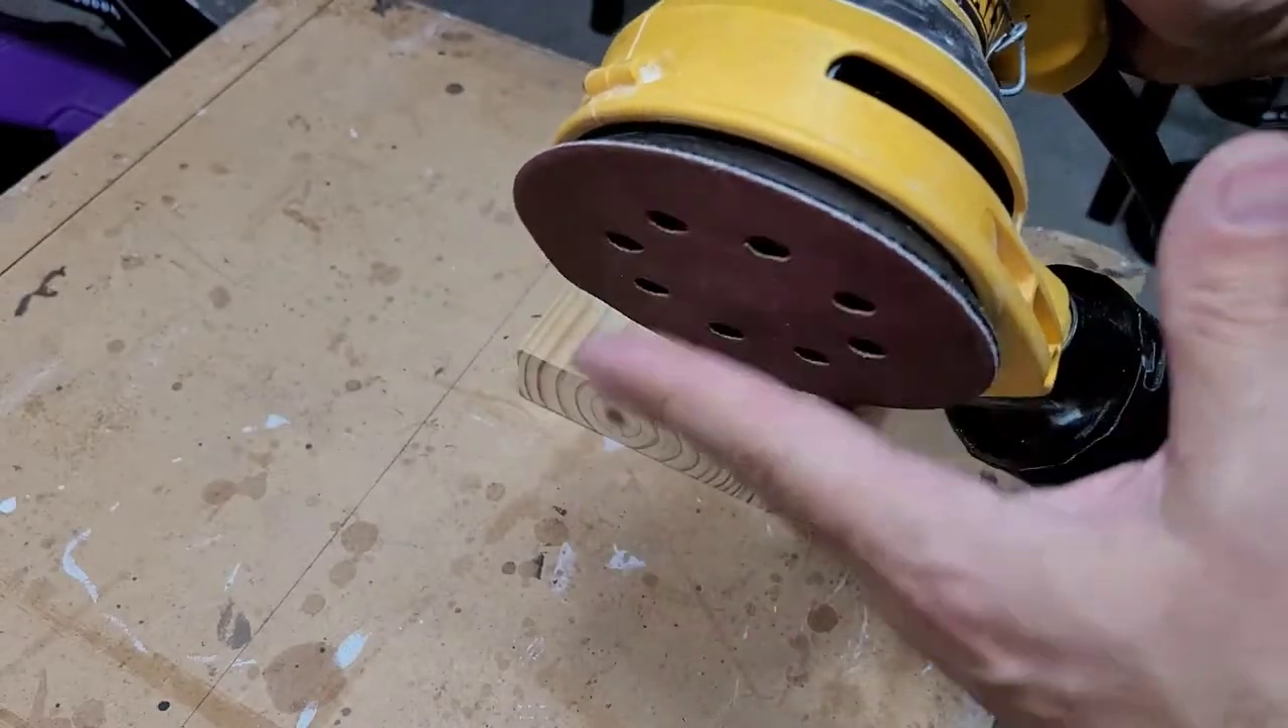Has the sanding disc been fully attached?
Yes.